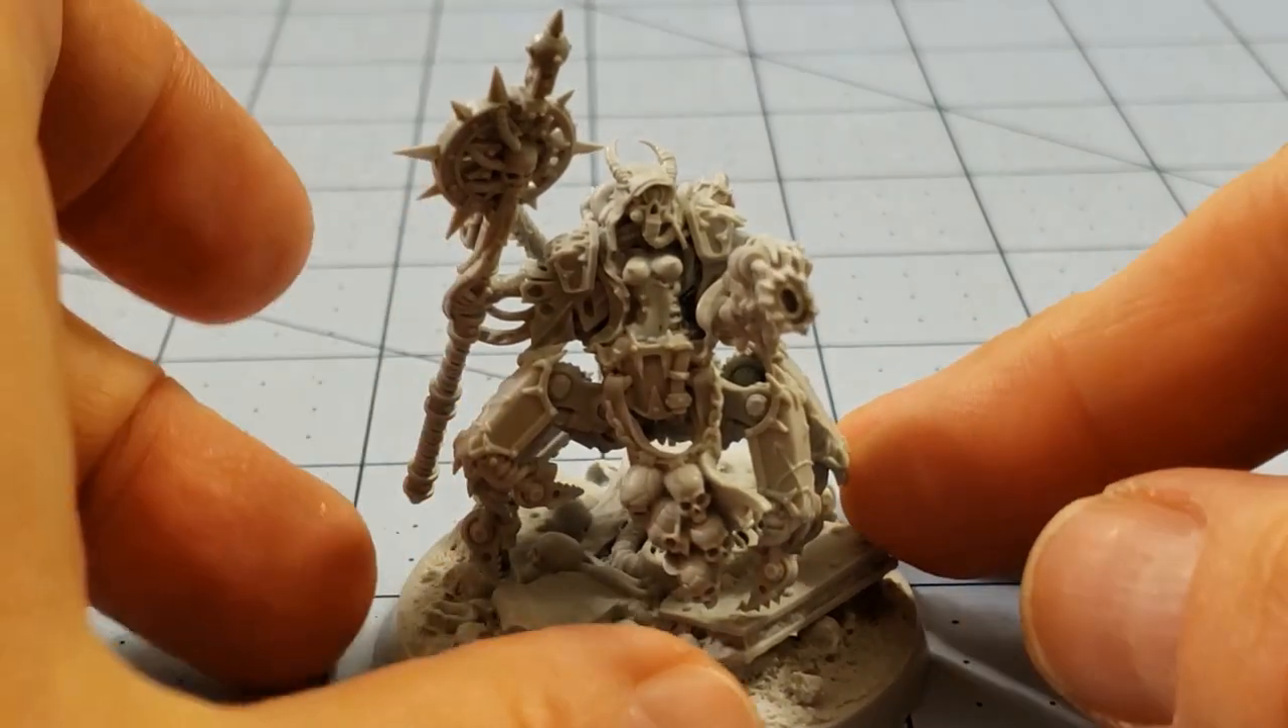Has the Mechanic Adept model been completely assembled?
Yes.